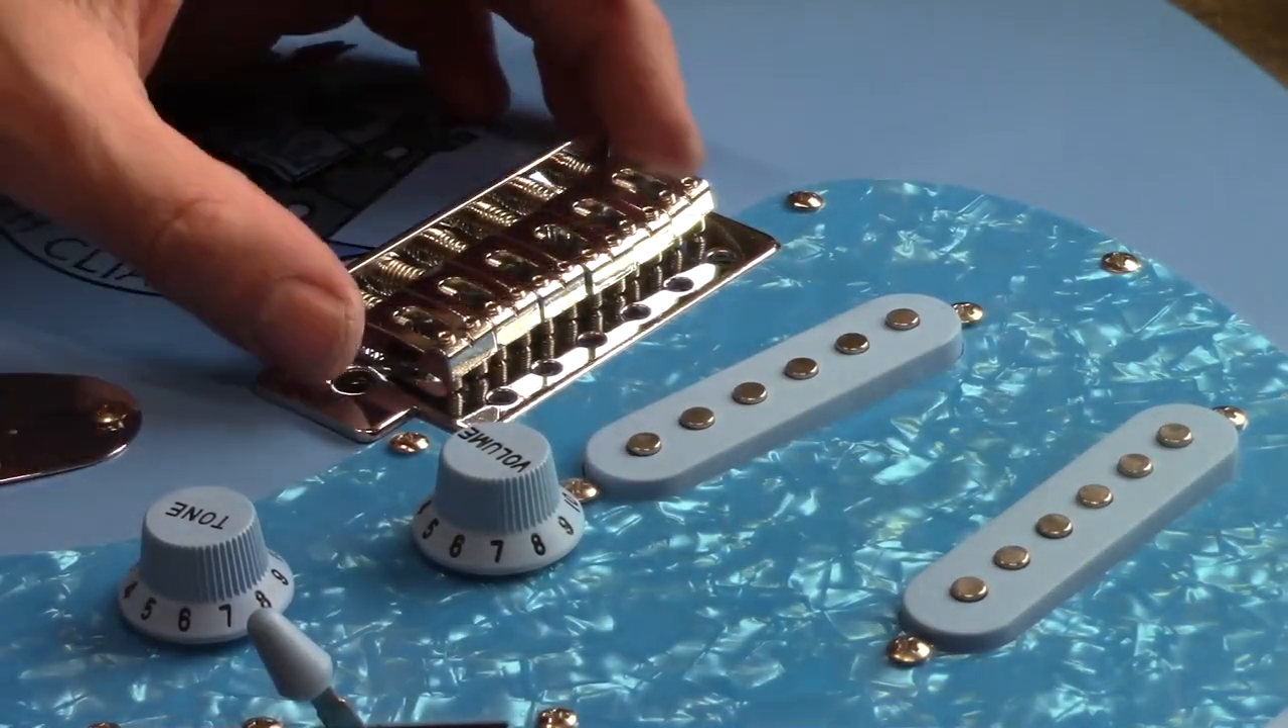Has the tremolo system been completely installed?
No.